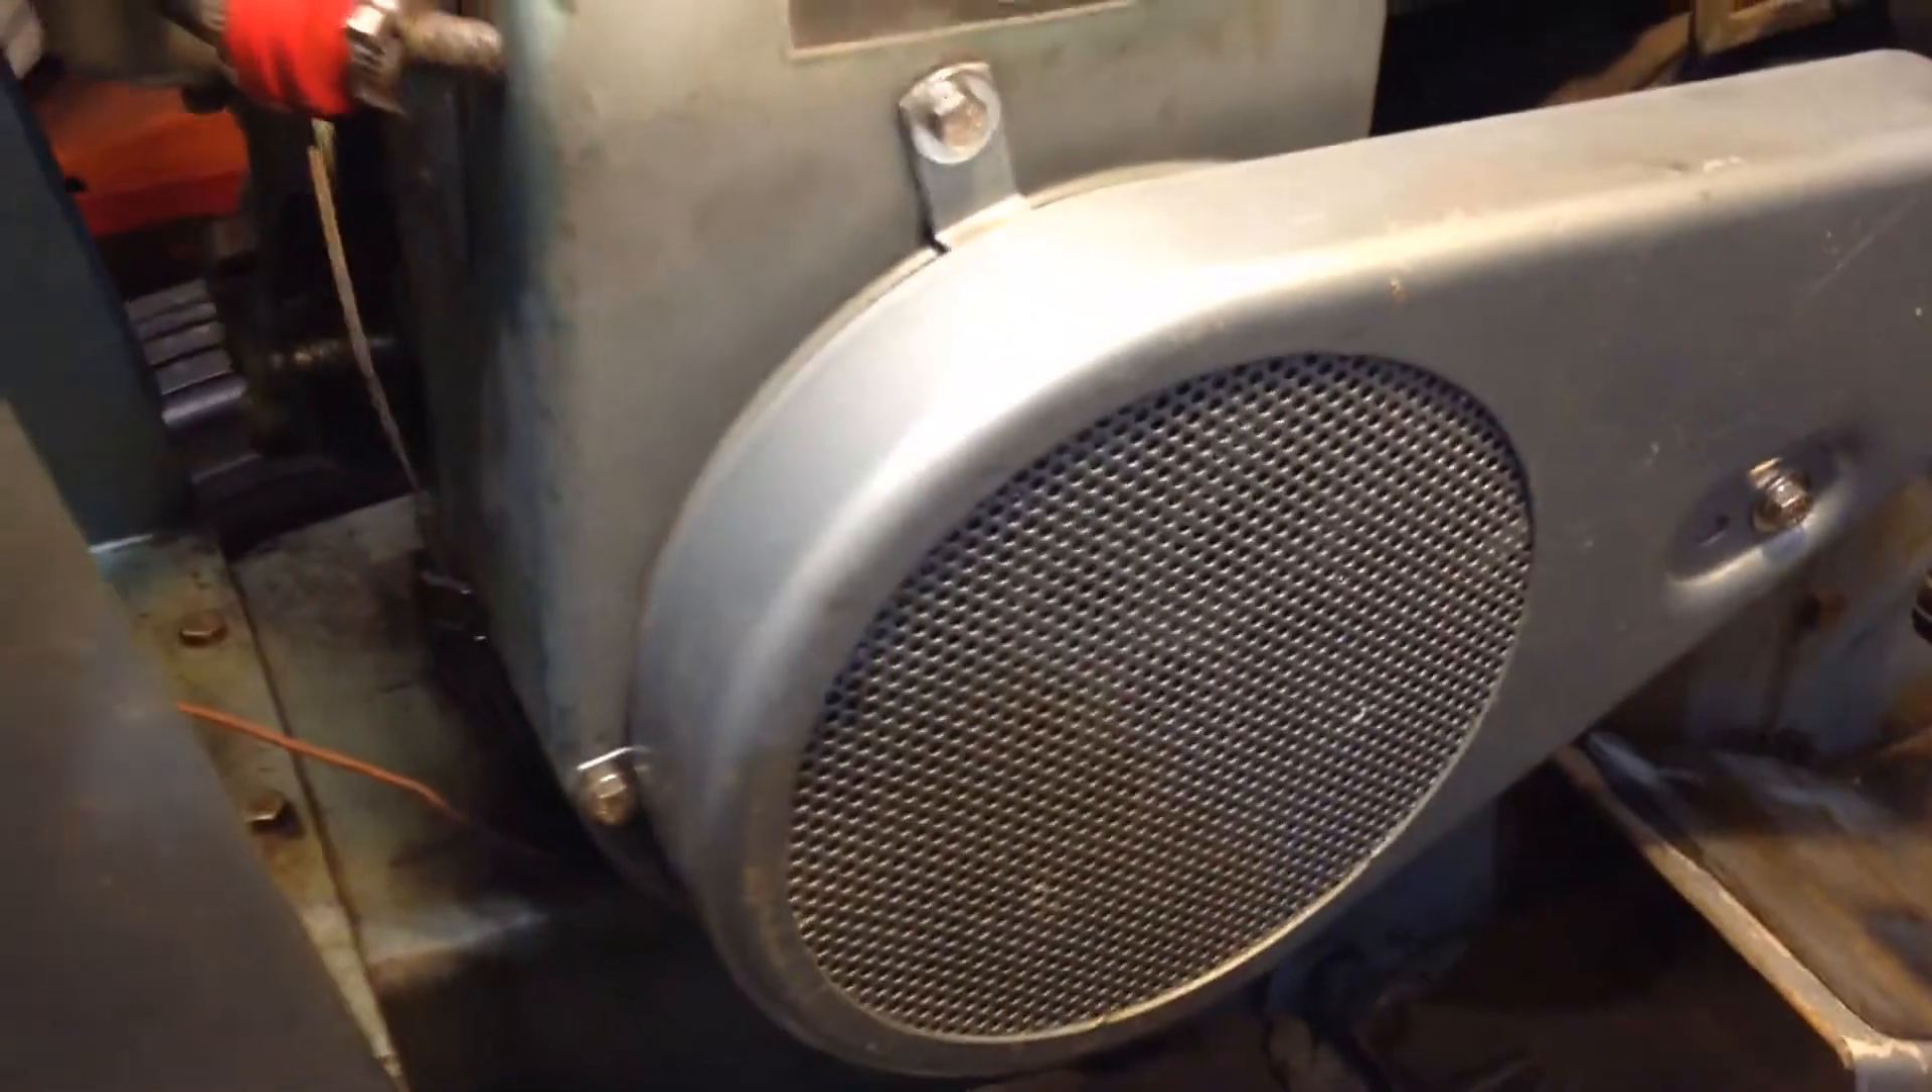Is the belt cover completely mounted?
Yes.